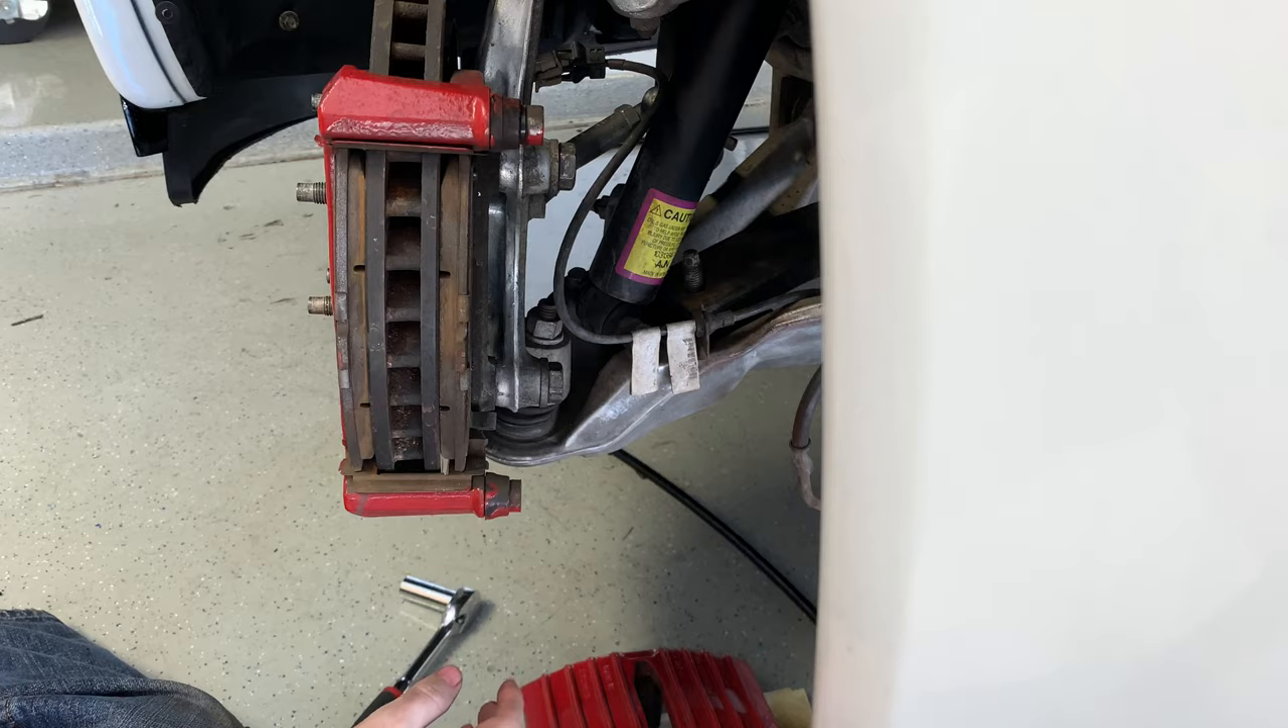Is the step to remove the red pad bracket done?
No.